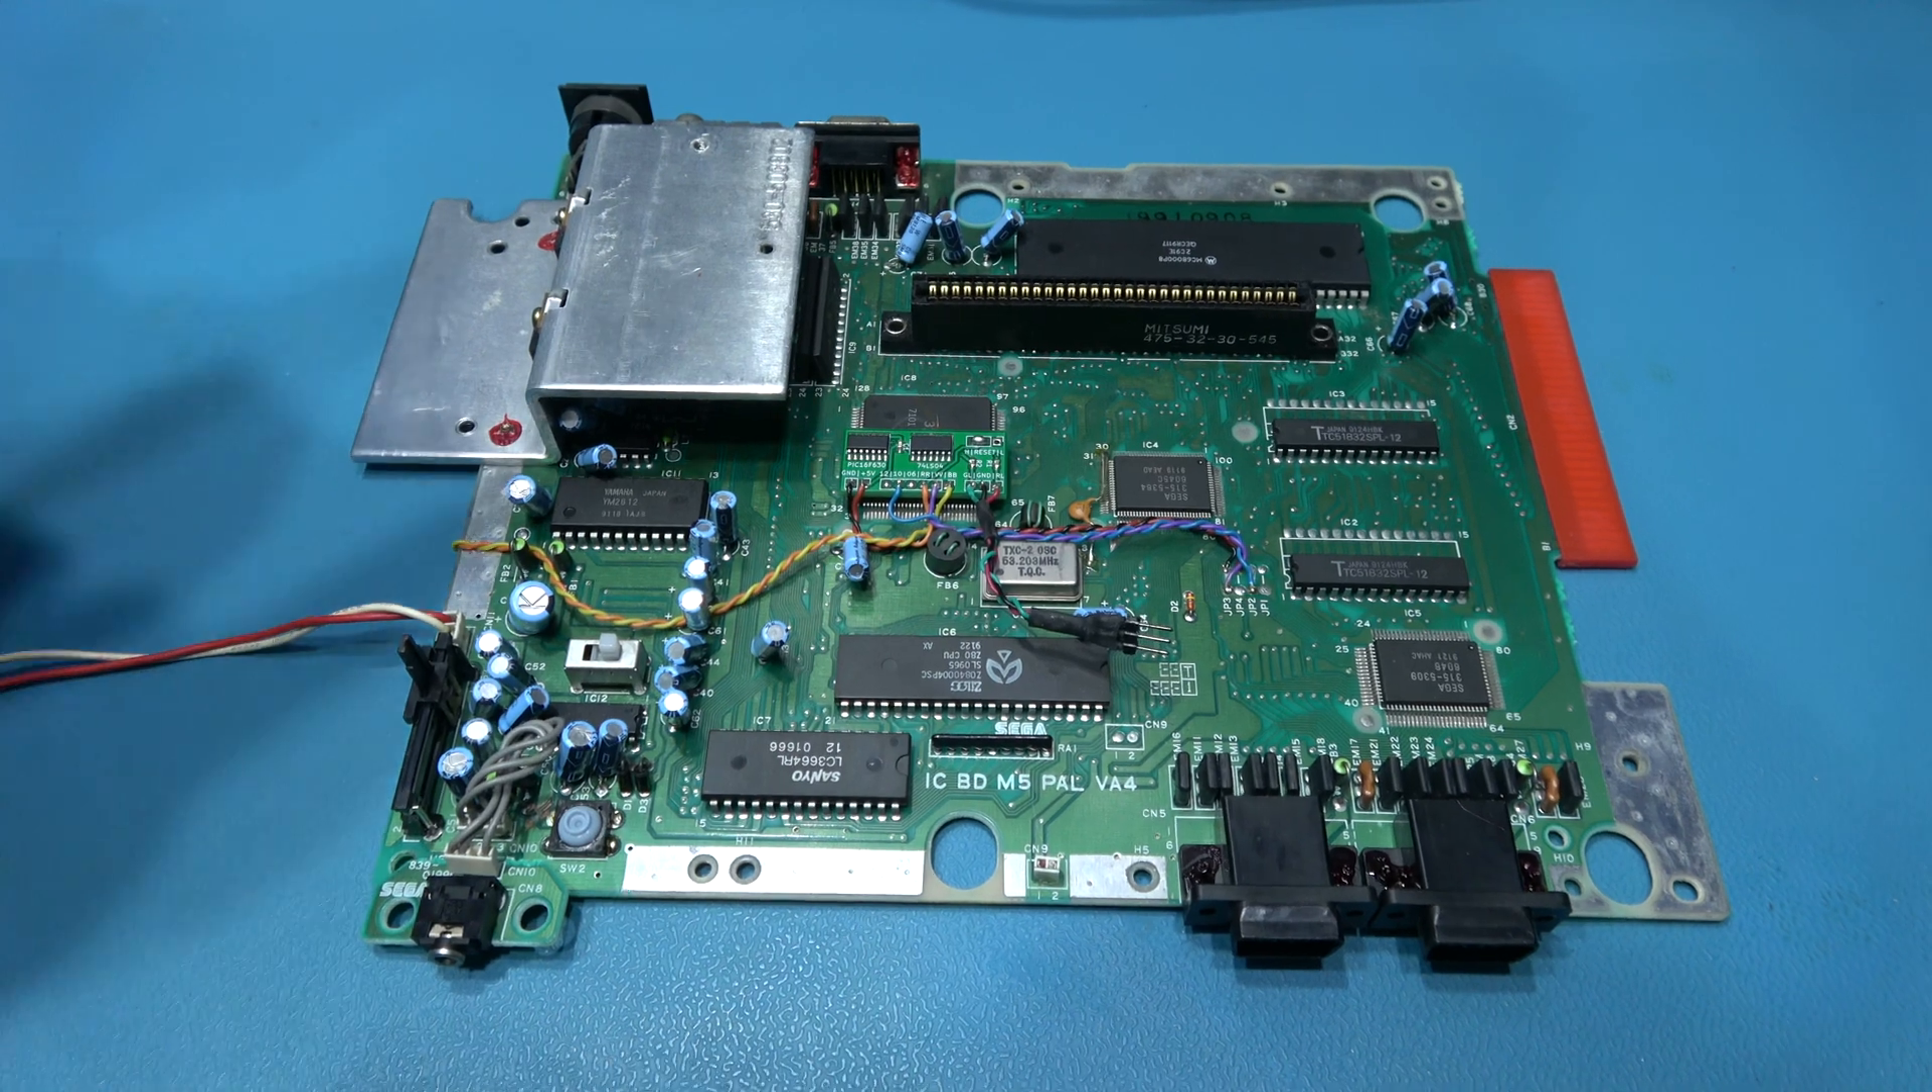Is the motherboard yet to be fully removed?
No.